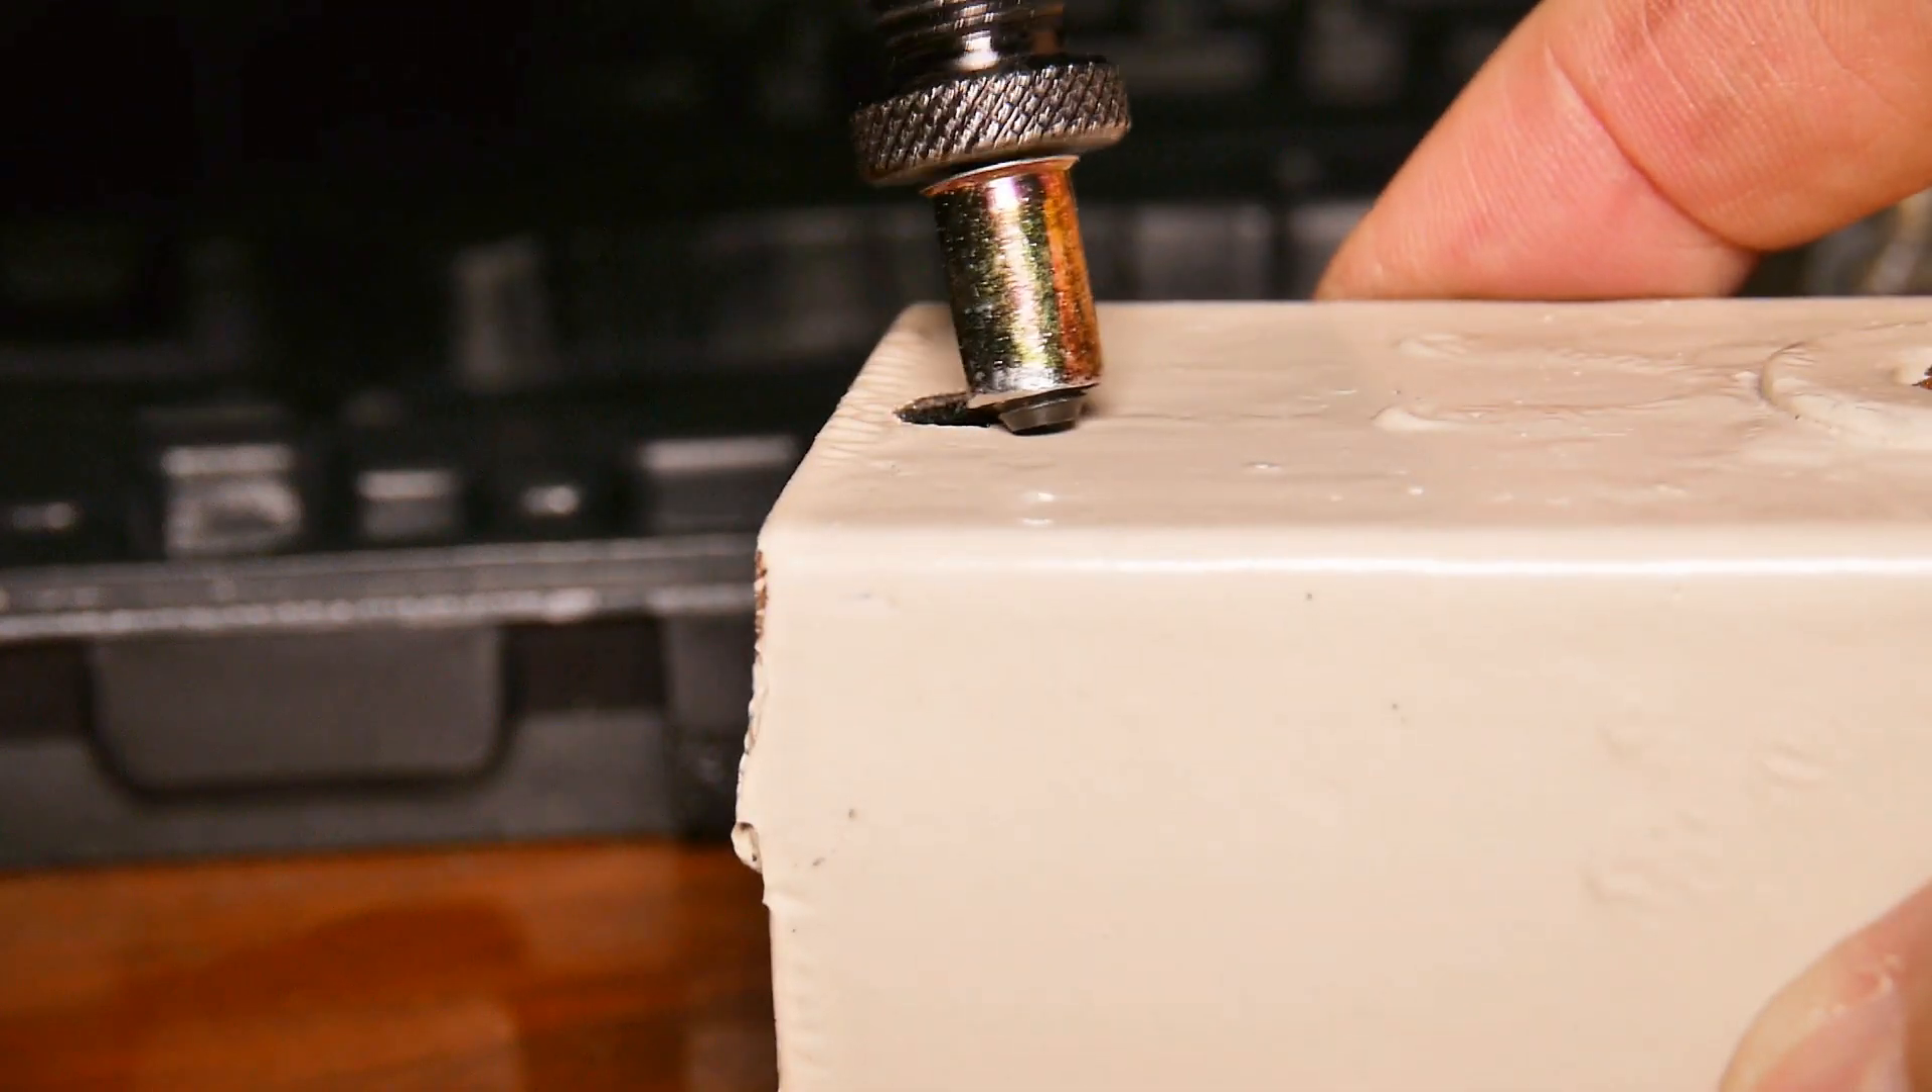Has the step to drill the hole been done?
Yes.